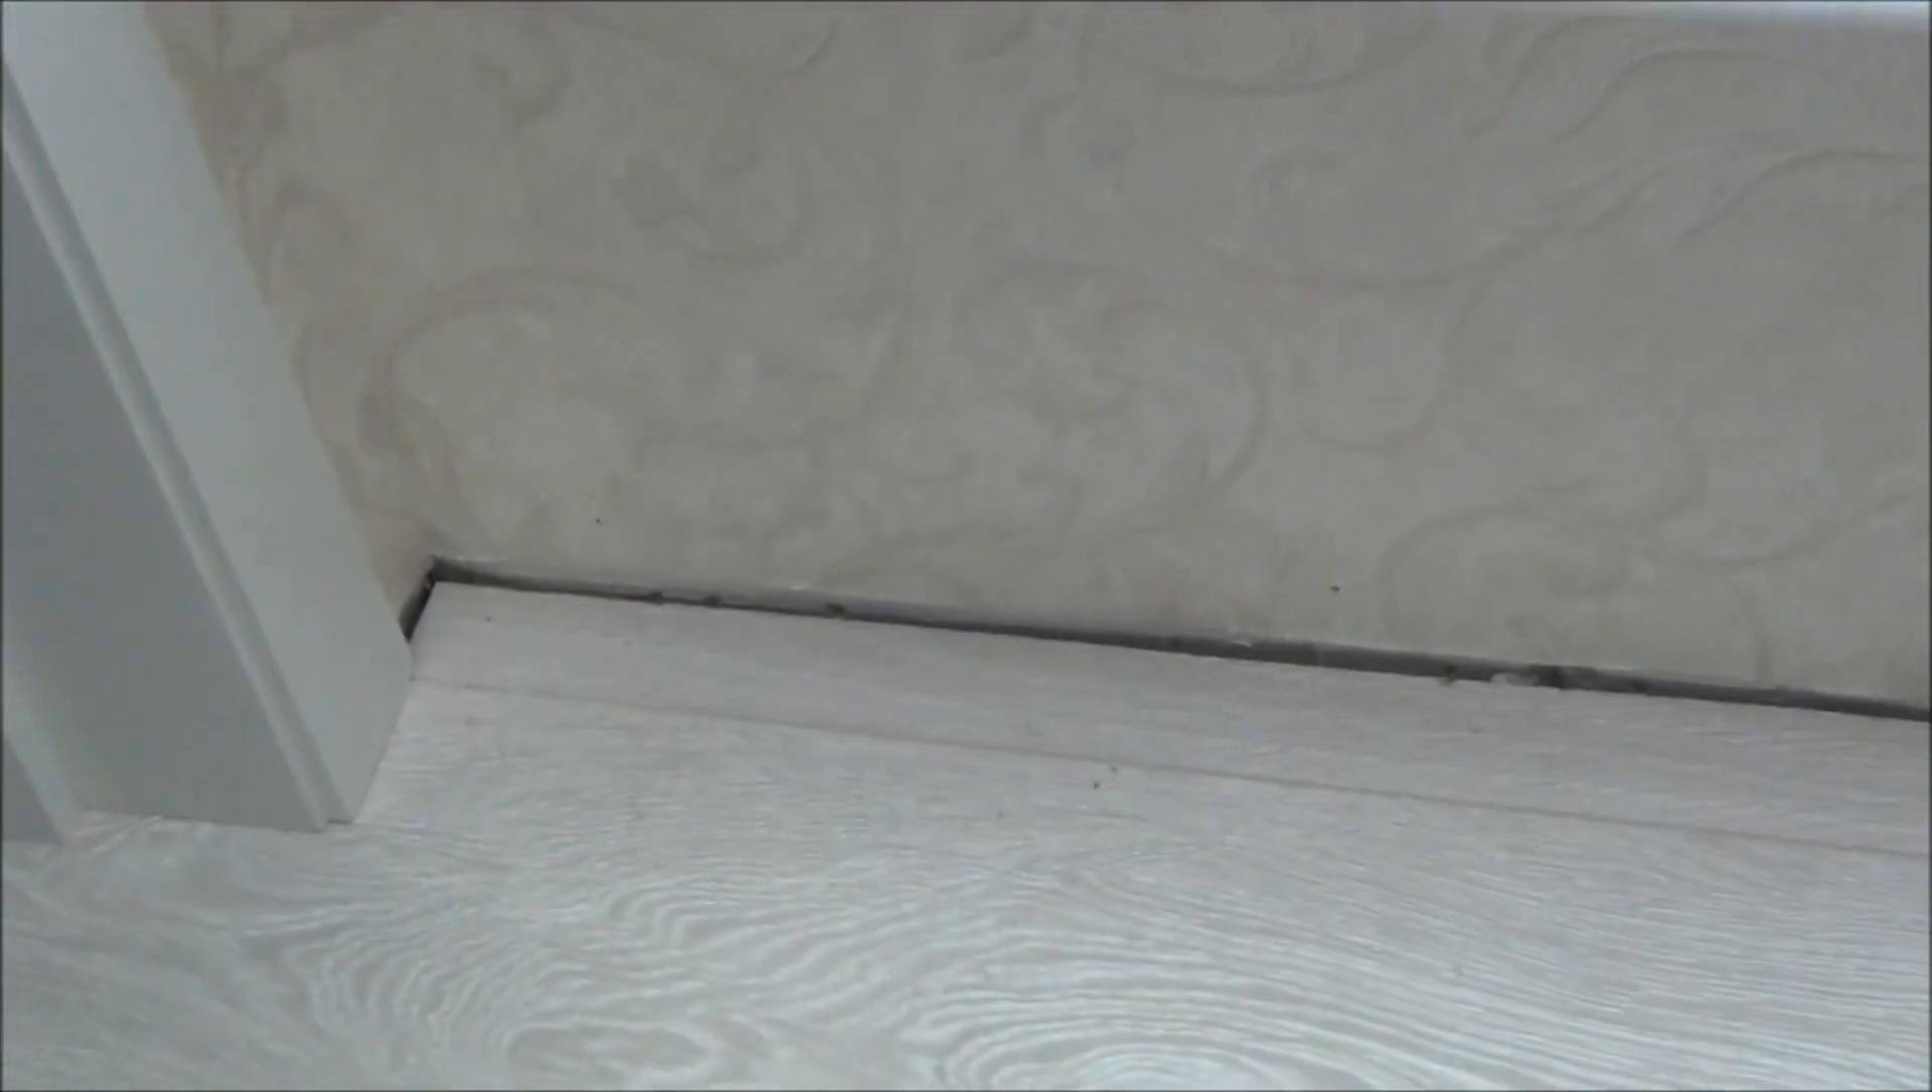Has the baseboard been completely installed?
No.